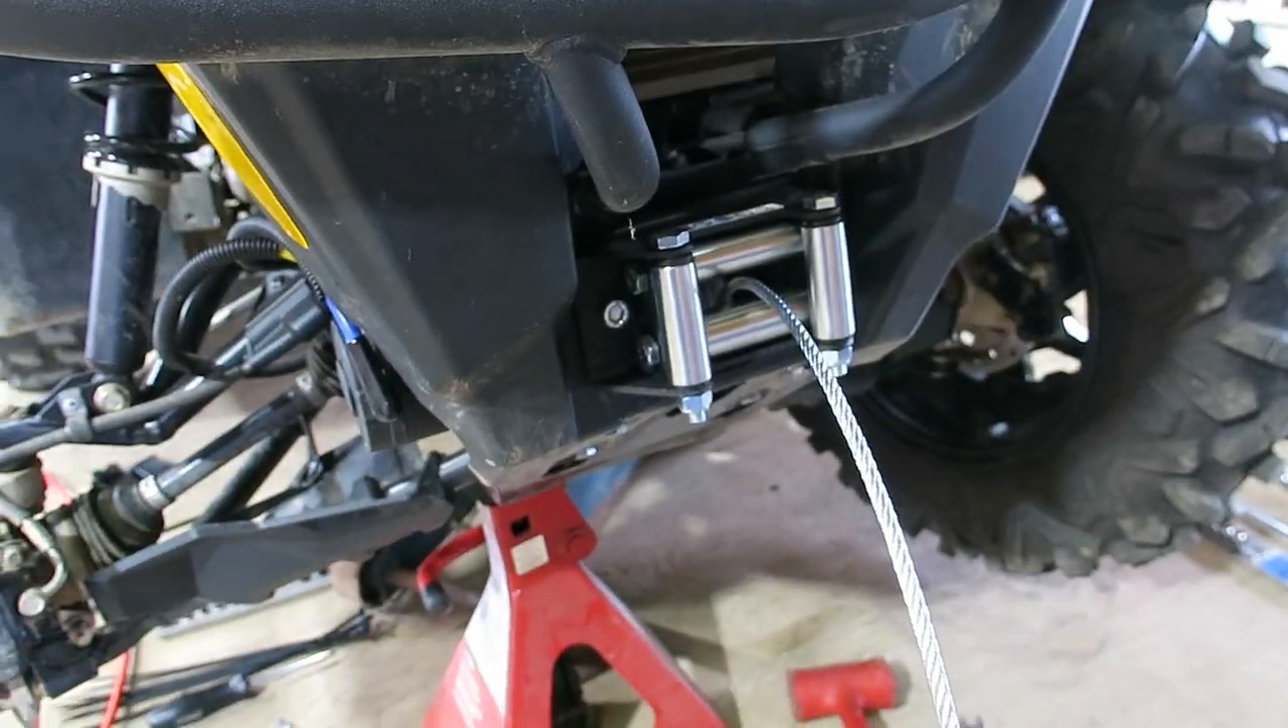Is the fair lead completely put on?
Yes.